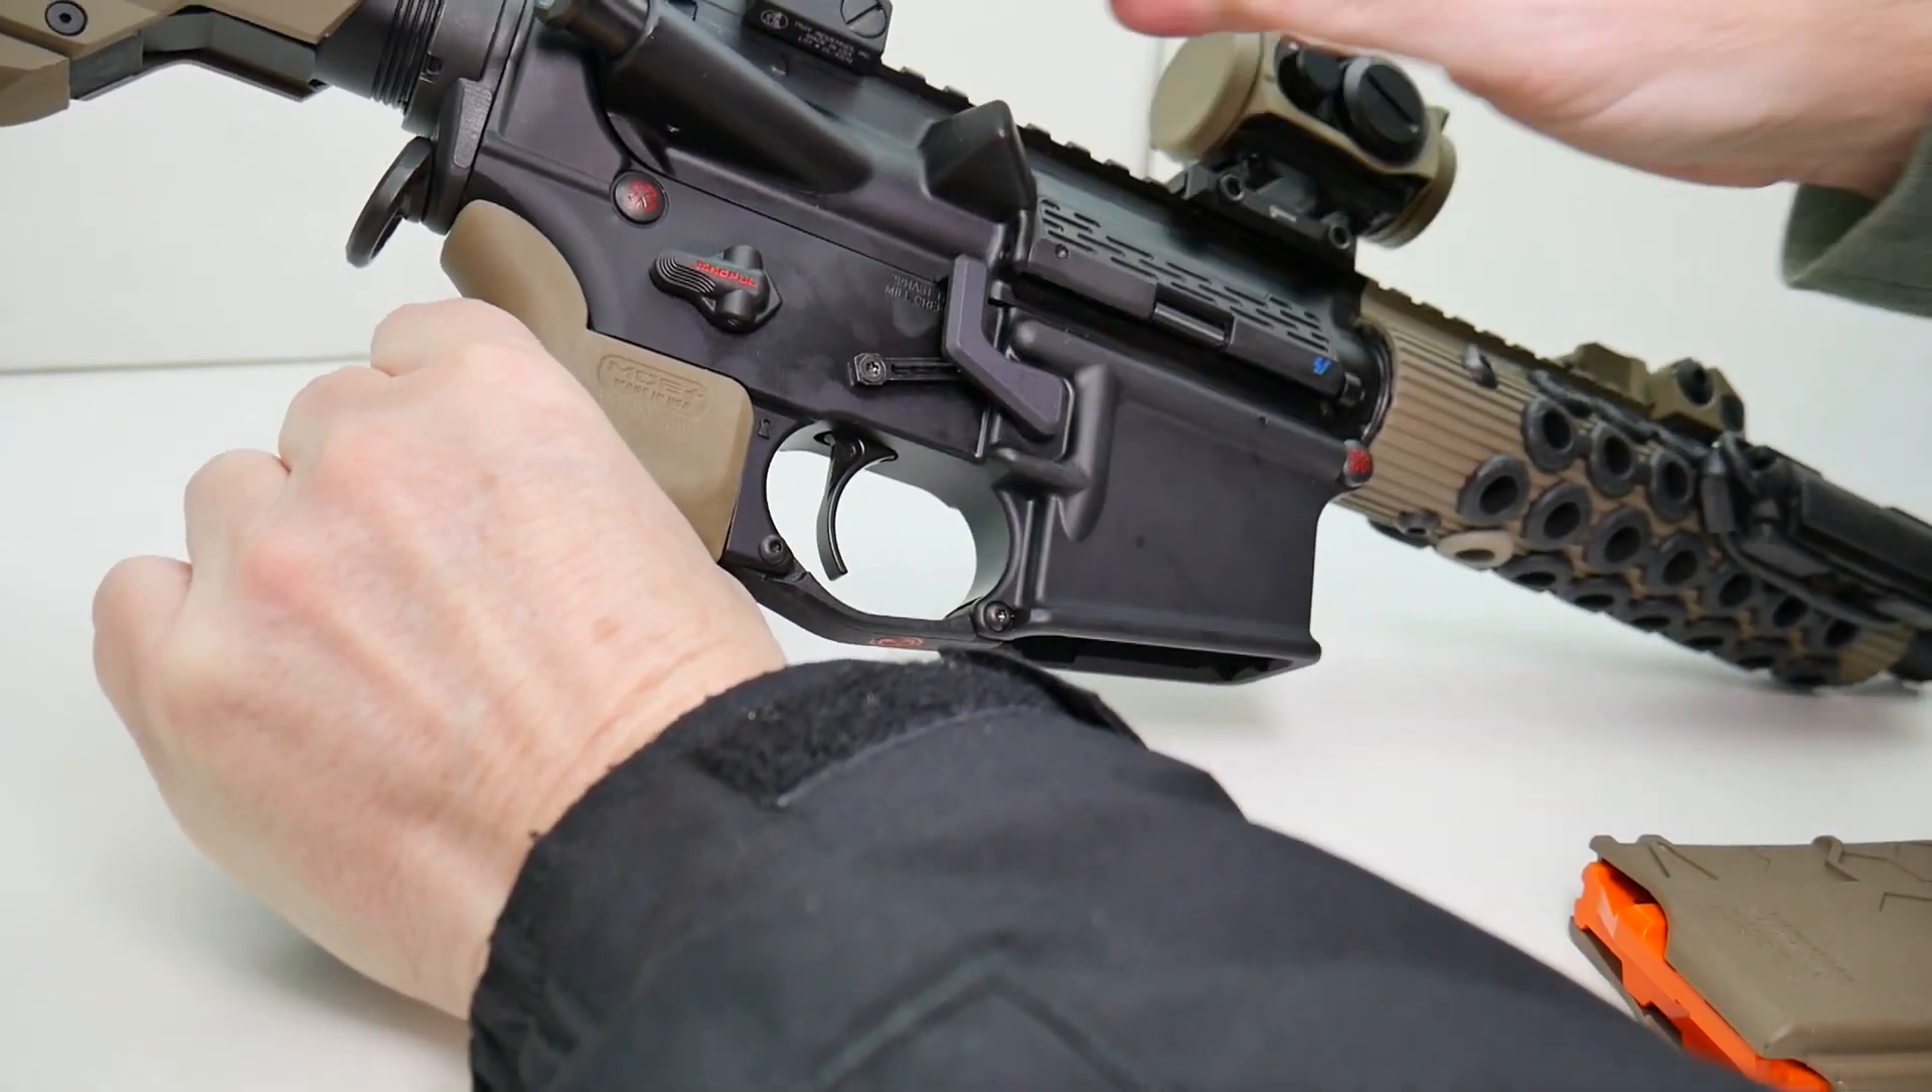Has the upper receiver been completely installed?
Yes.